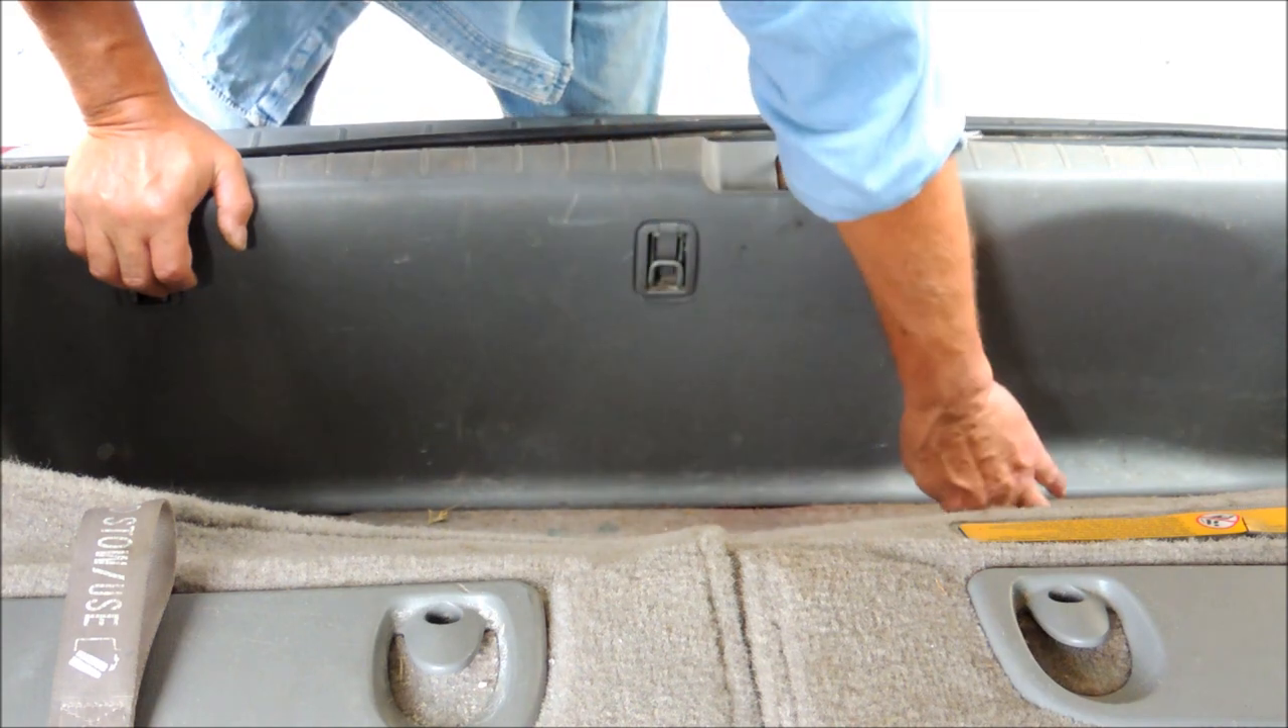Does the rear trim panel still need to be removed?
Yes.